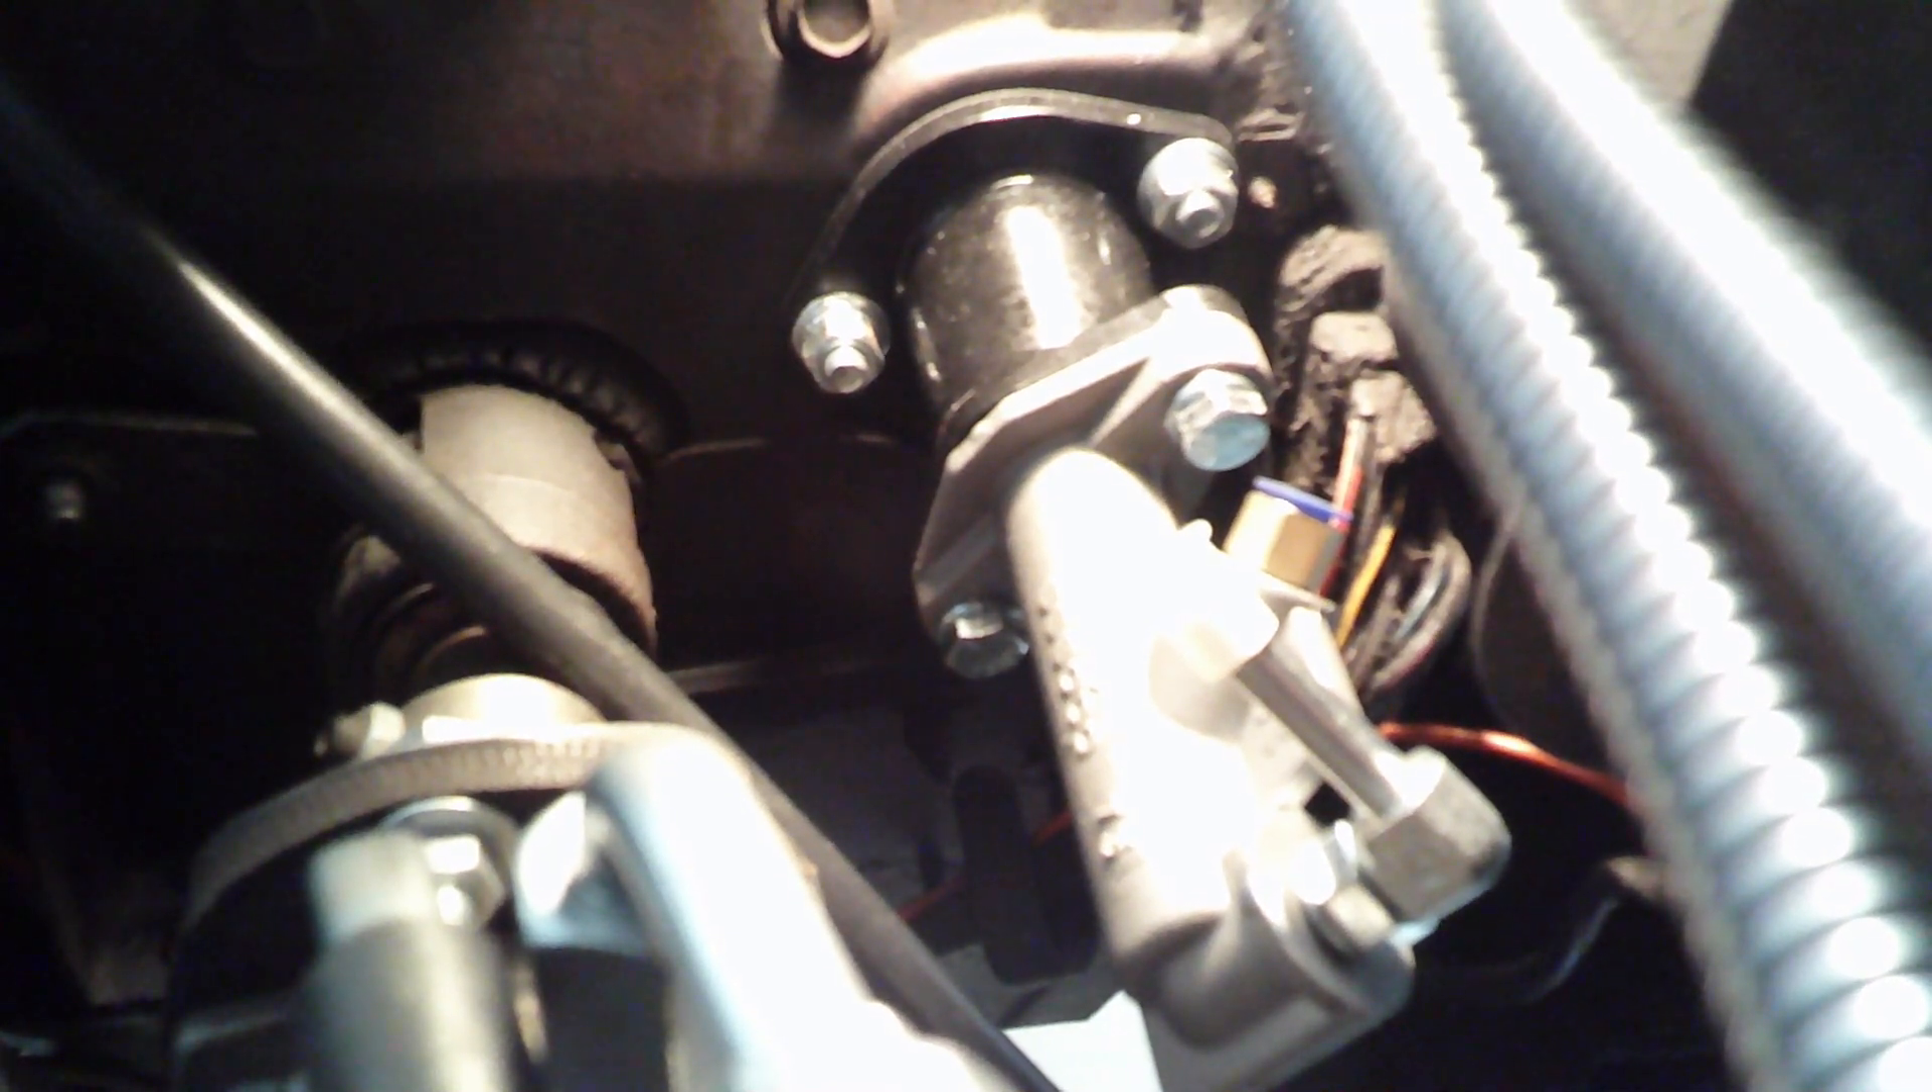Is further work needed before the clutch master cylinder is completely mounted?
No.